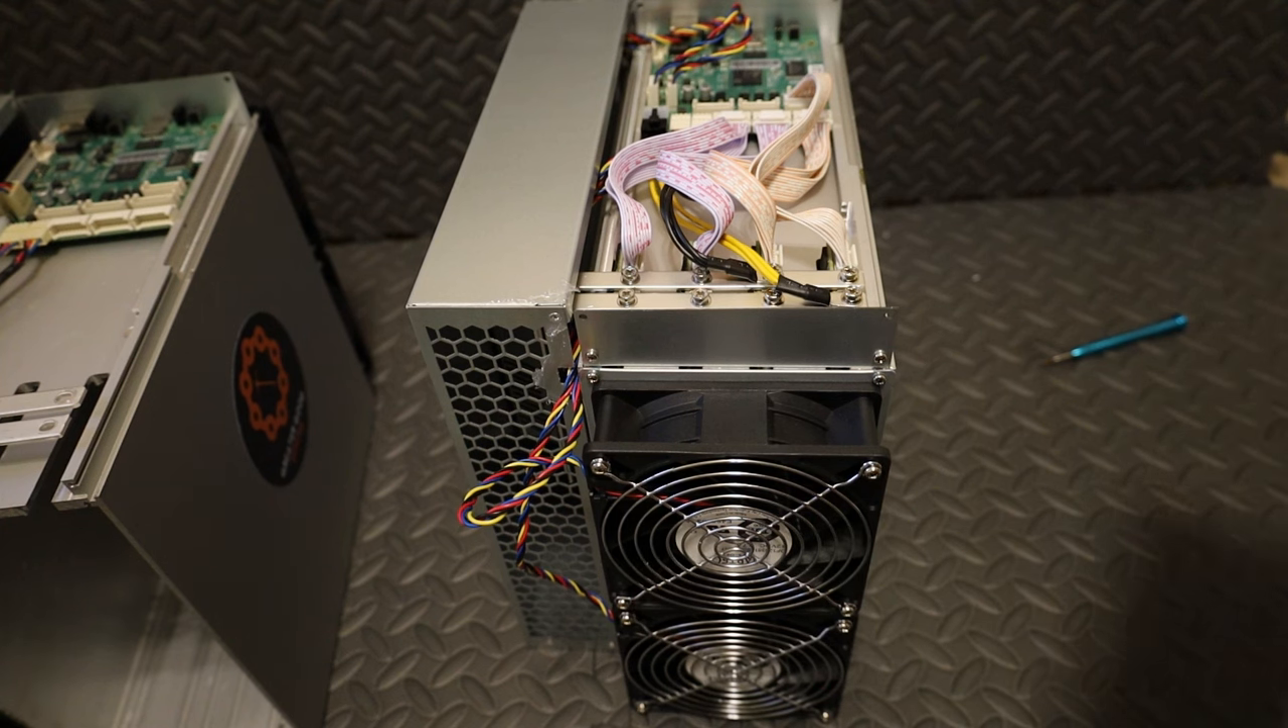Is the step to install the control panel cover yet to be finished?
Yes.